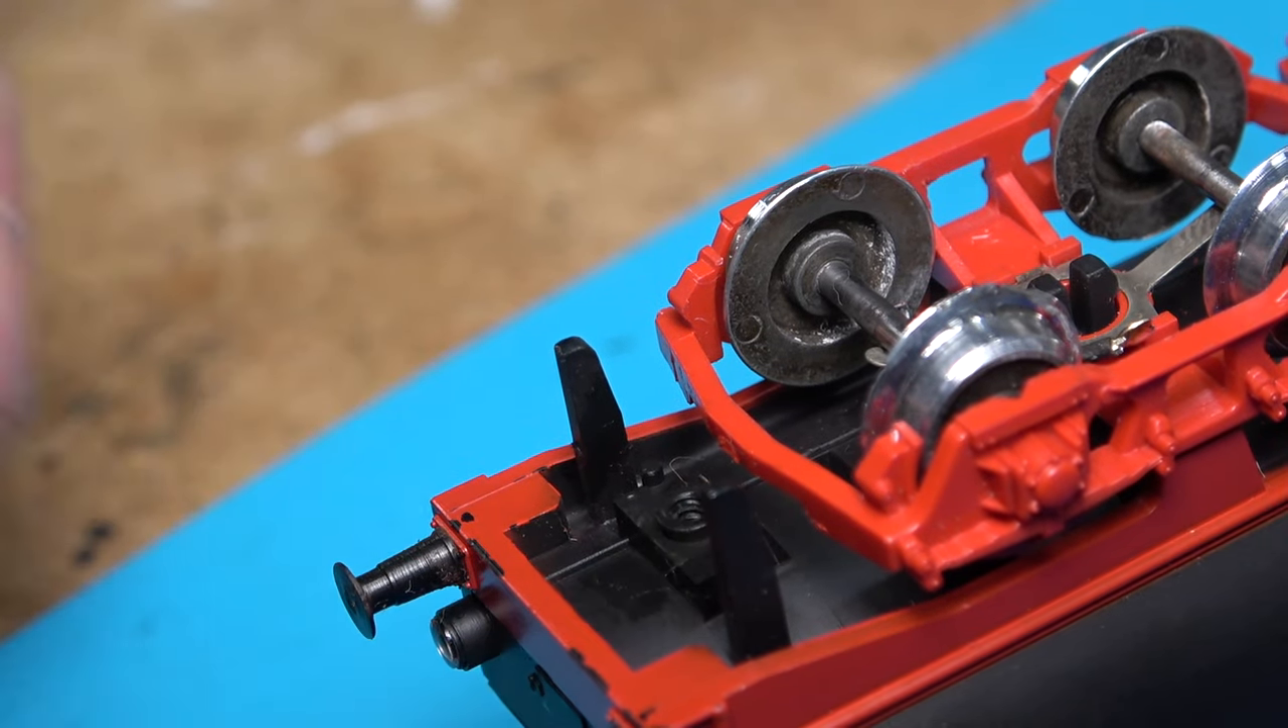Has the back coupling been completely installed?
No.